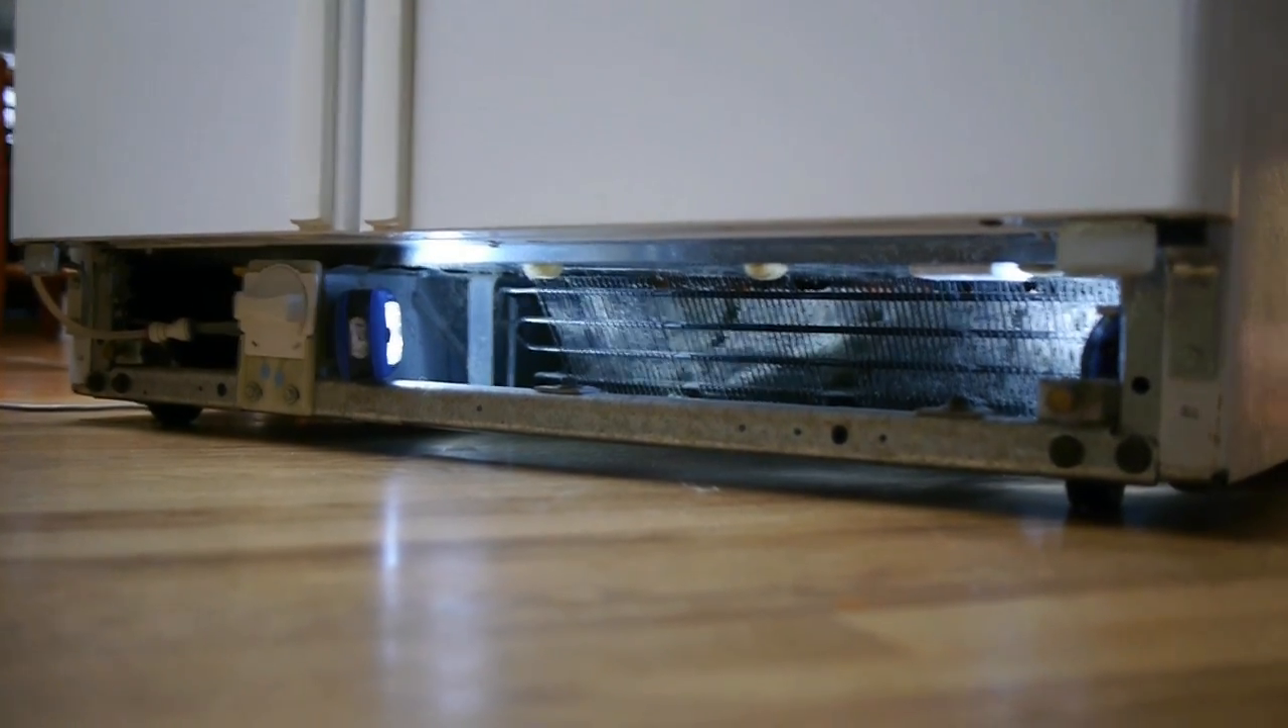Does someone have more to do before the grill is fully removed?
No.